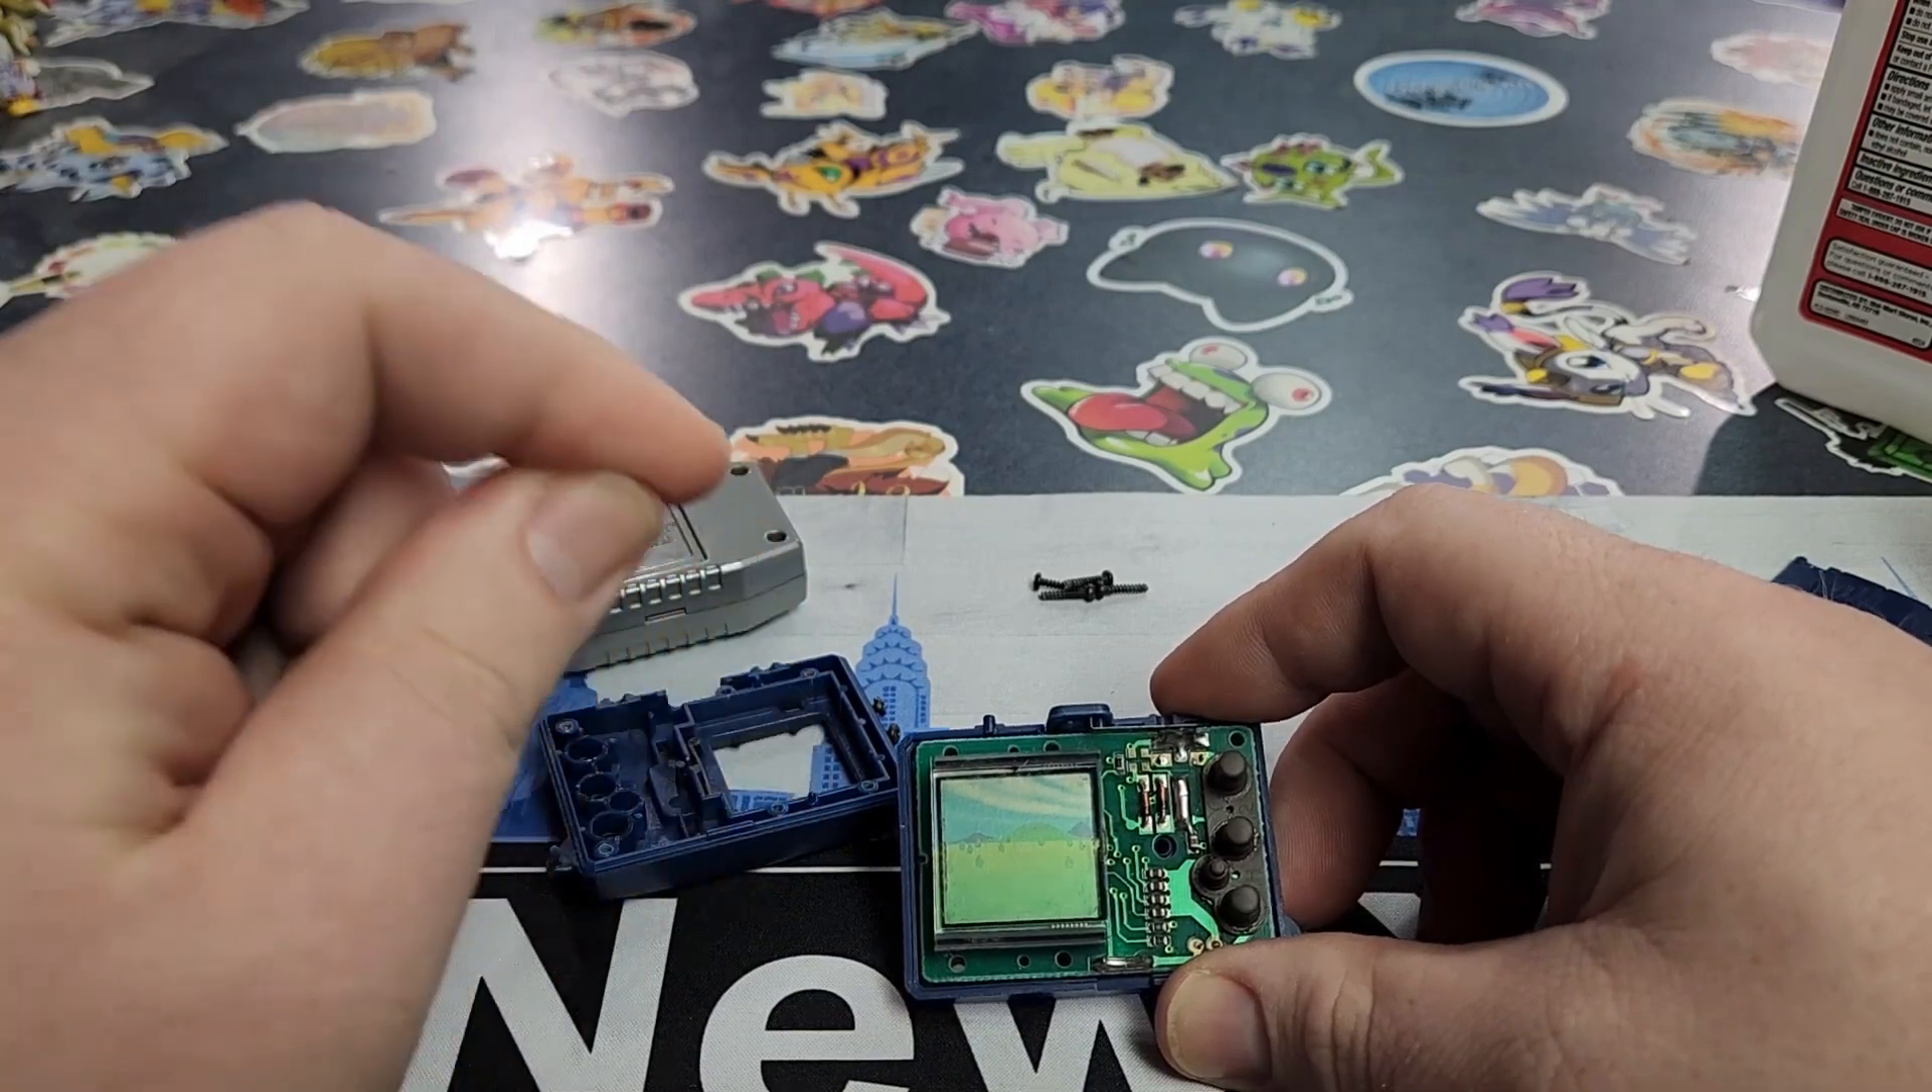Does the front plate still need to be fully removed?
No.